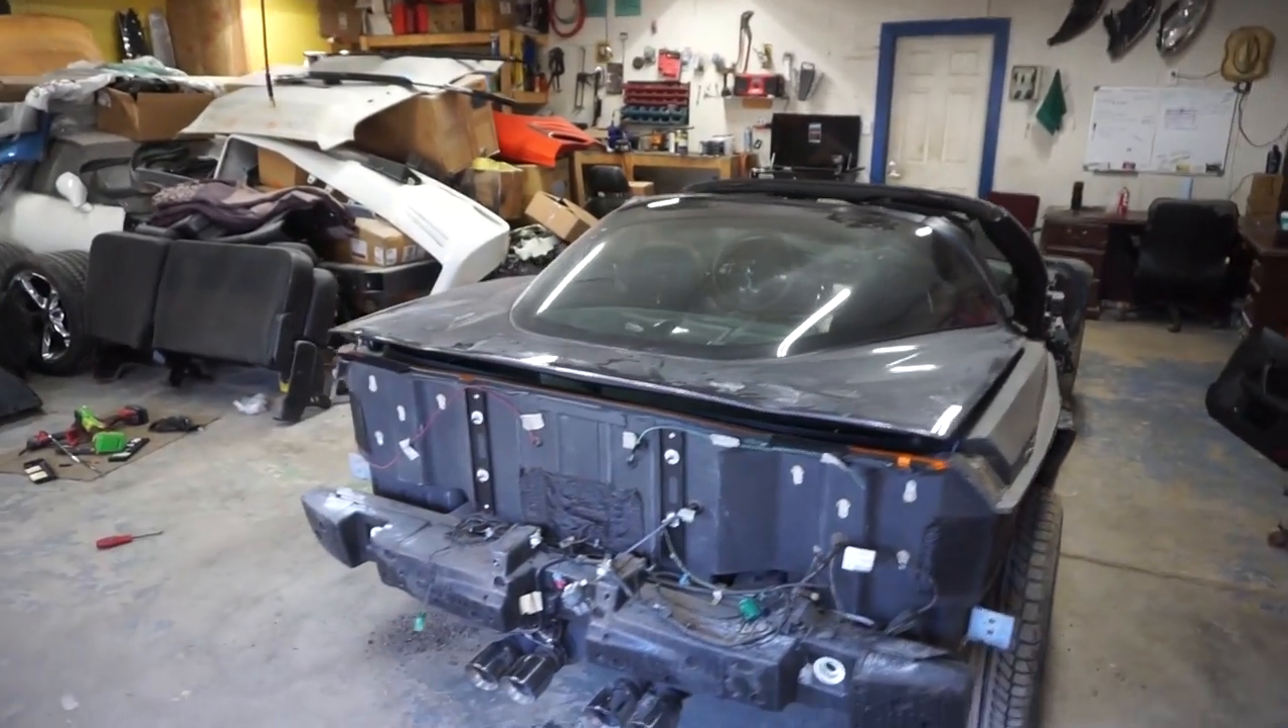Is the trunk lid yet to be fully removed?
Yes.